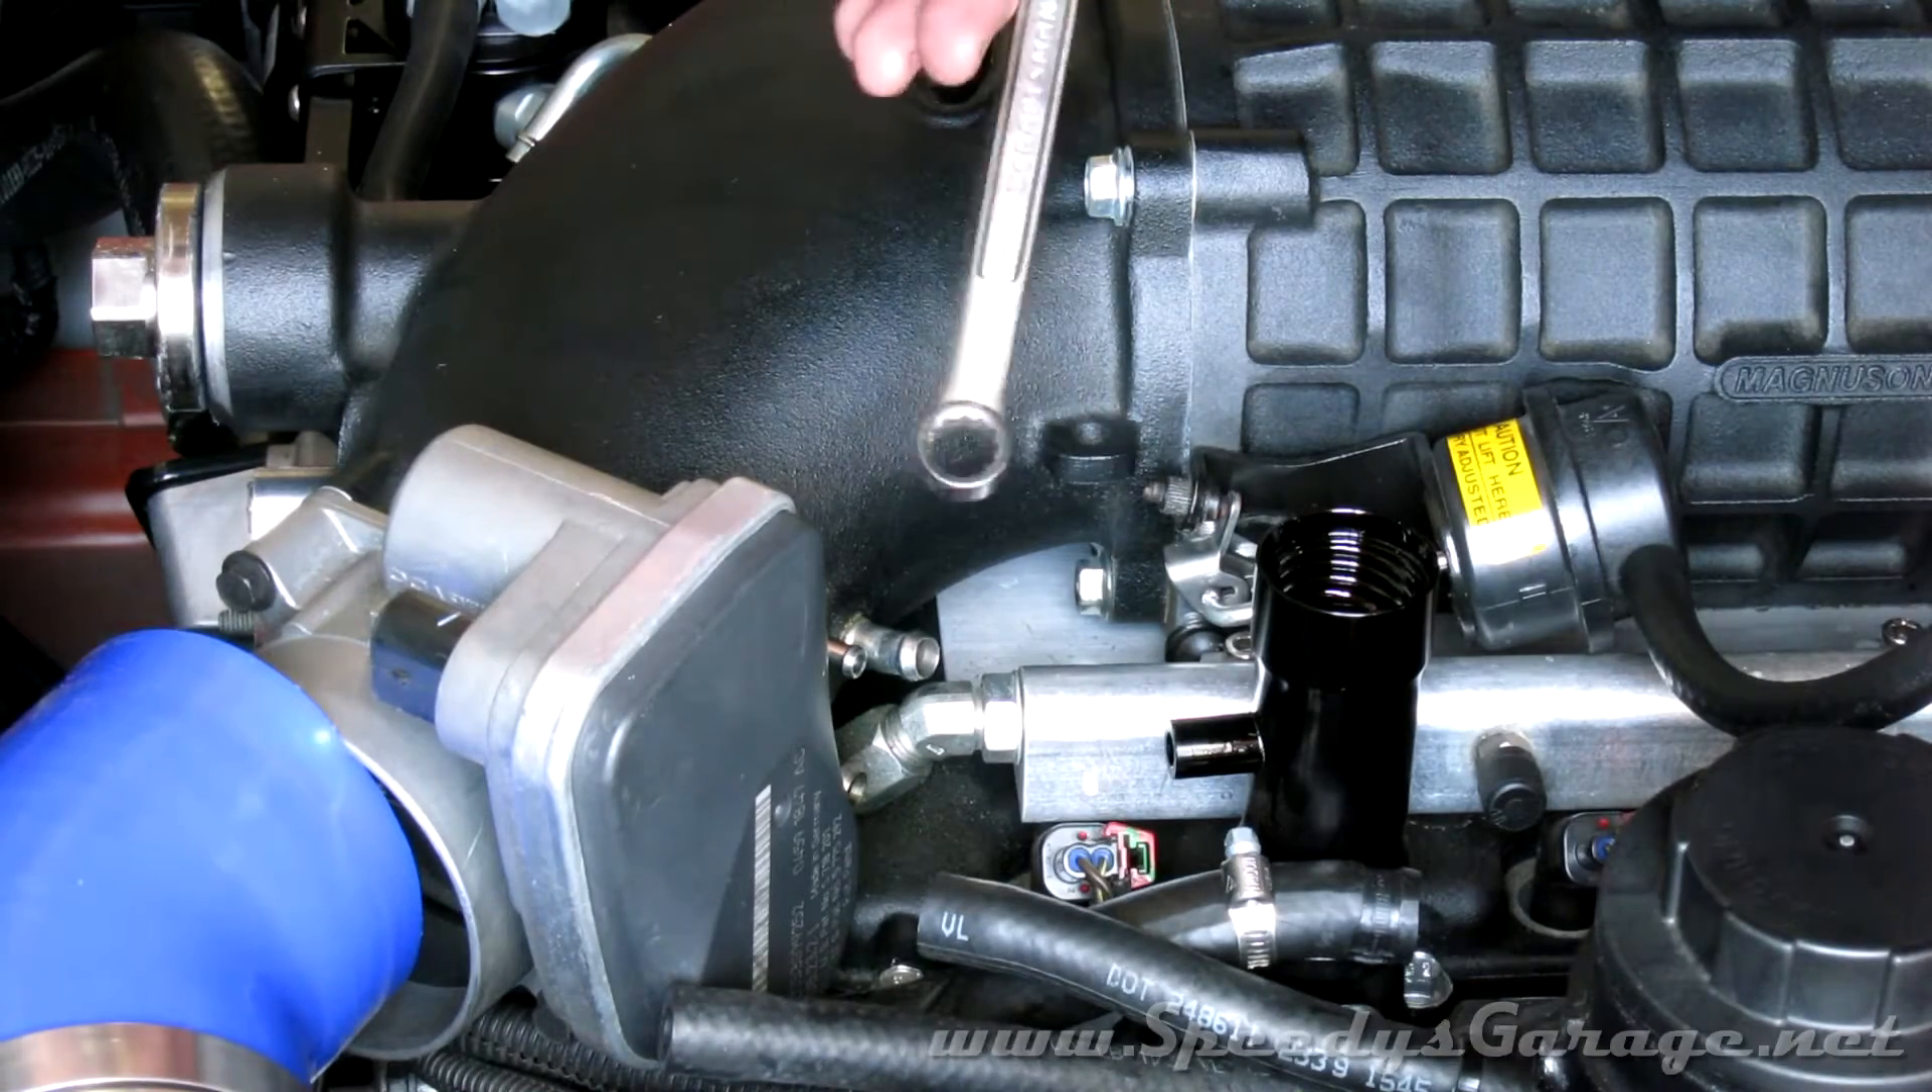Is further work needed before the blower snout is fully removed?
Yes.